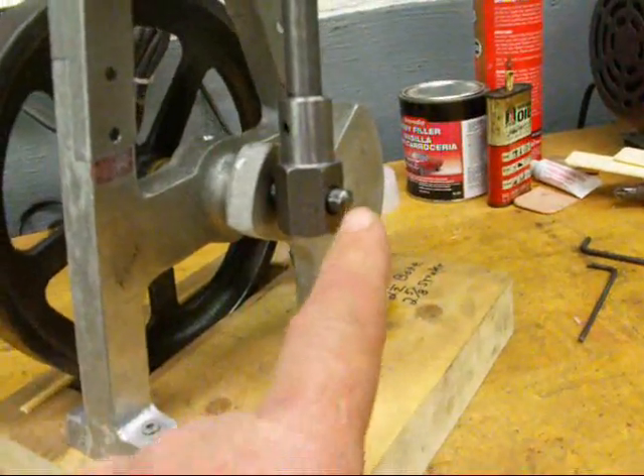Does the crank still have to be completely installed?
No.